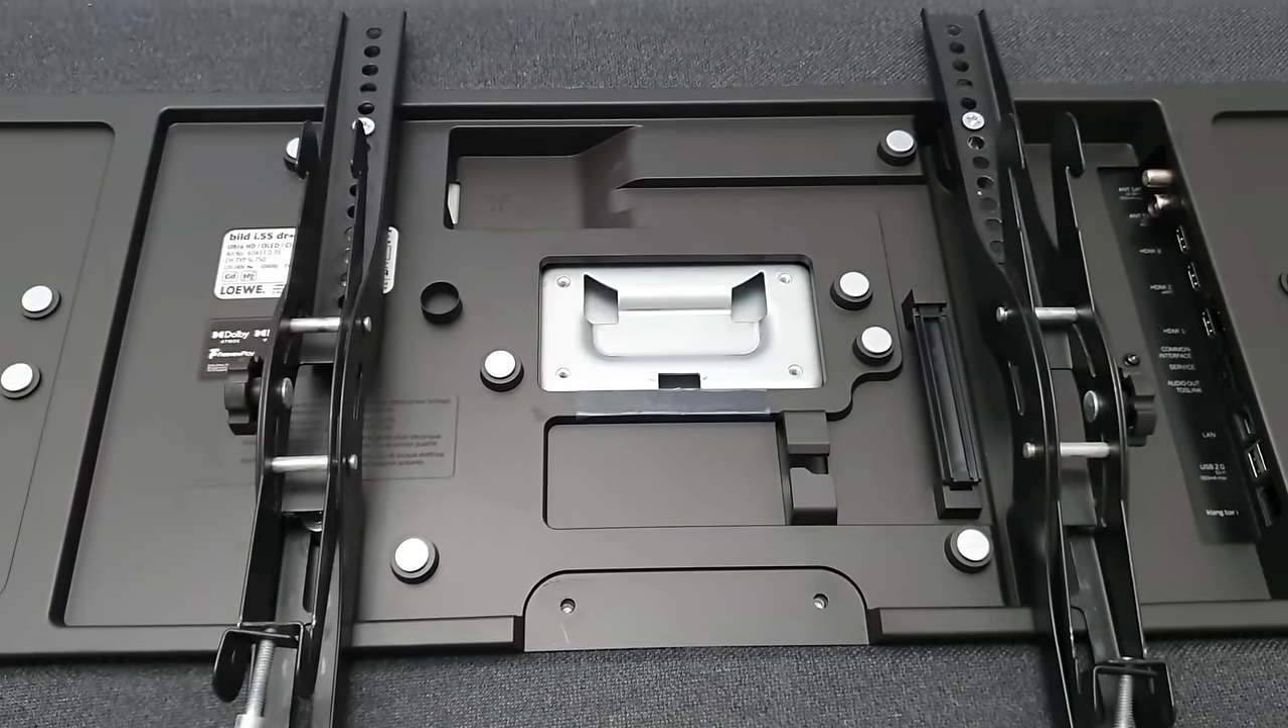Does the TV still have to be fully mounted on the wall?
Yes.